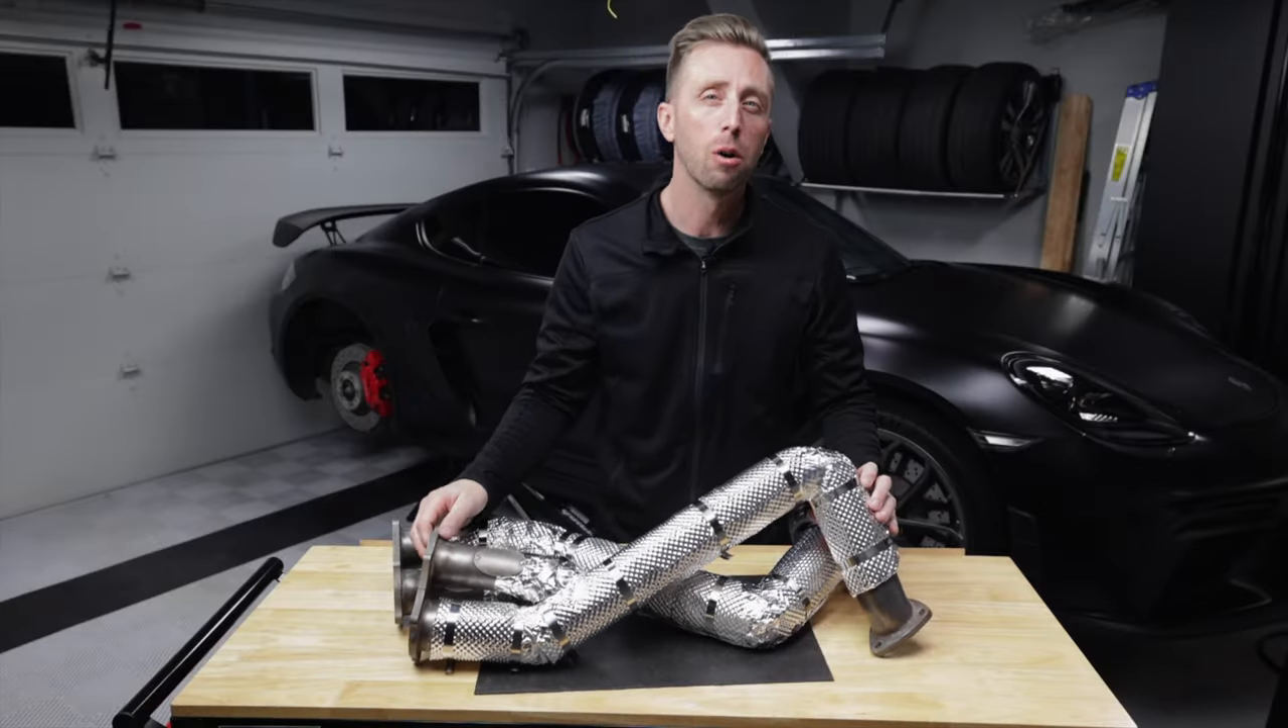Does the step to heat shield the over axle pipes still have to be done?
No.